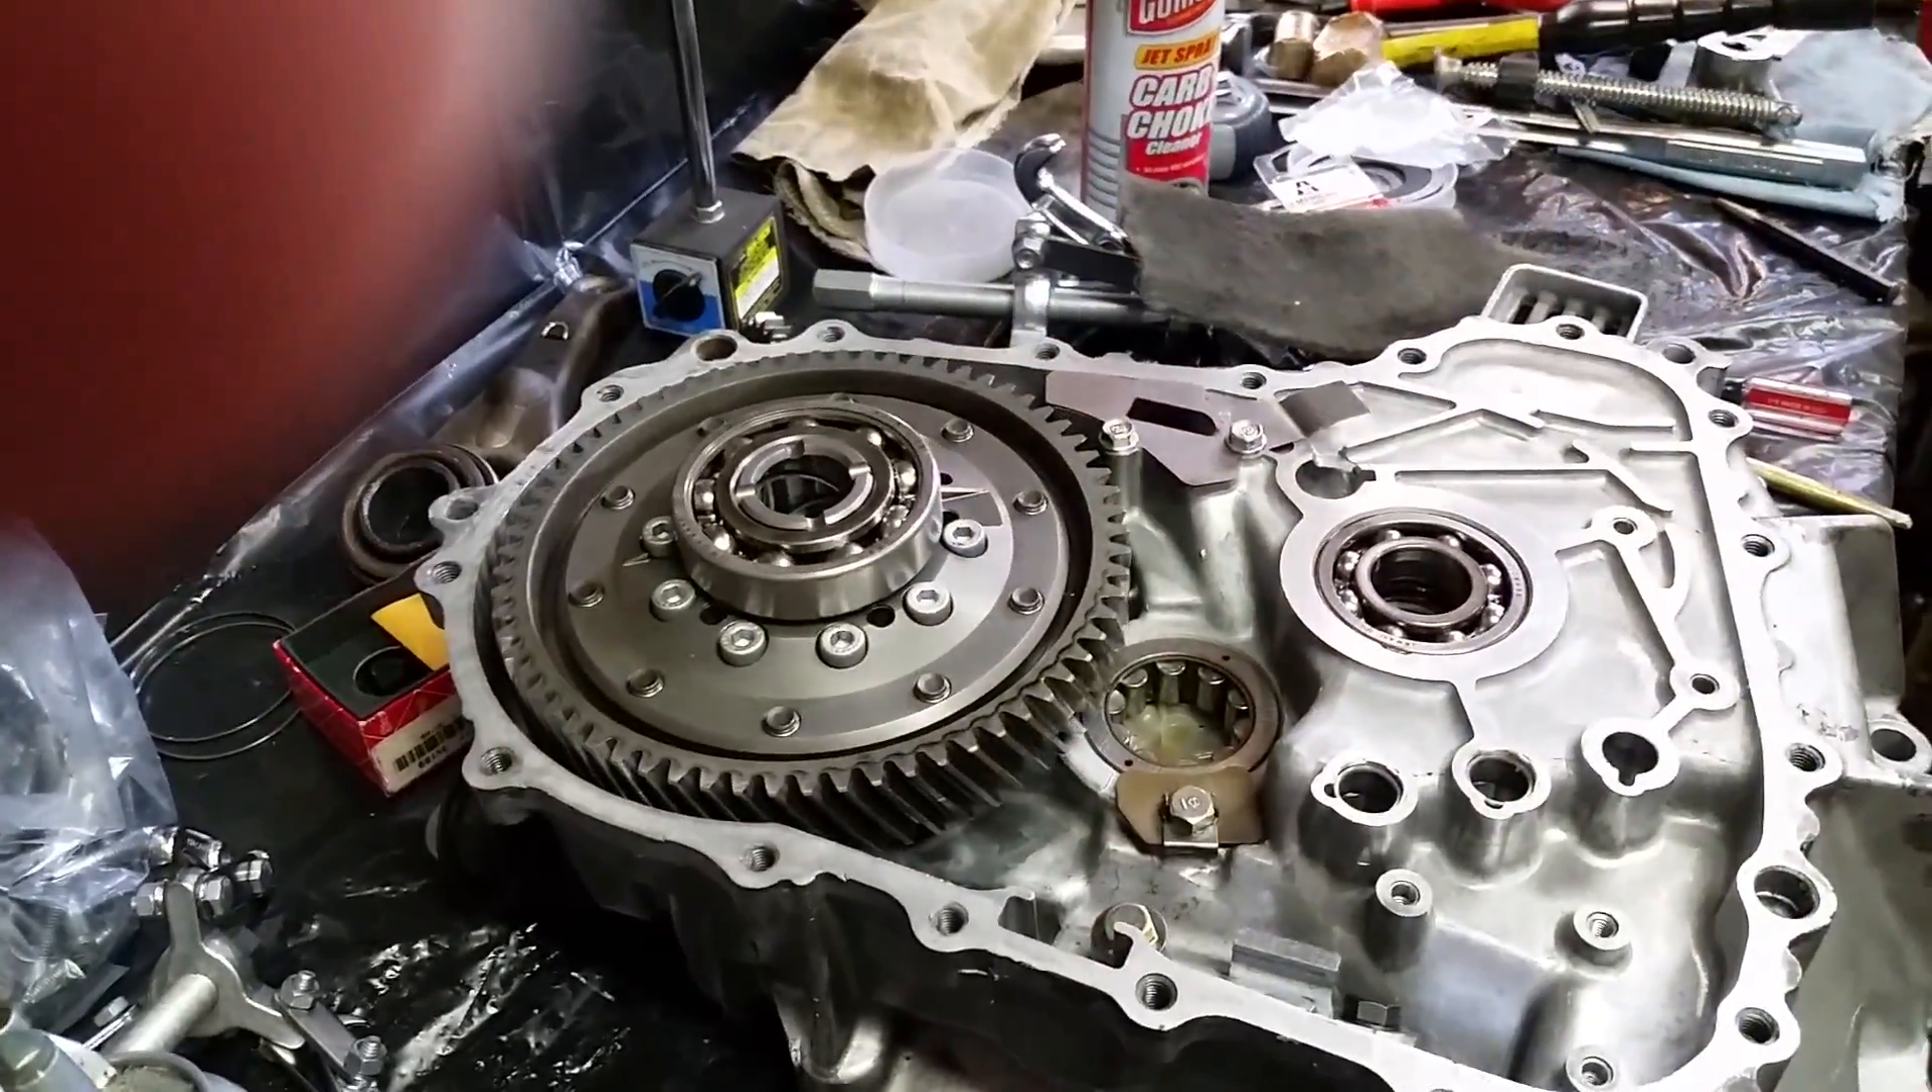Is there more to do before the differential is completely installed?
No.